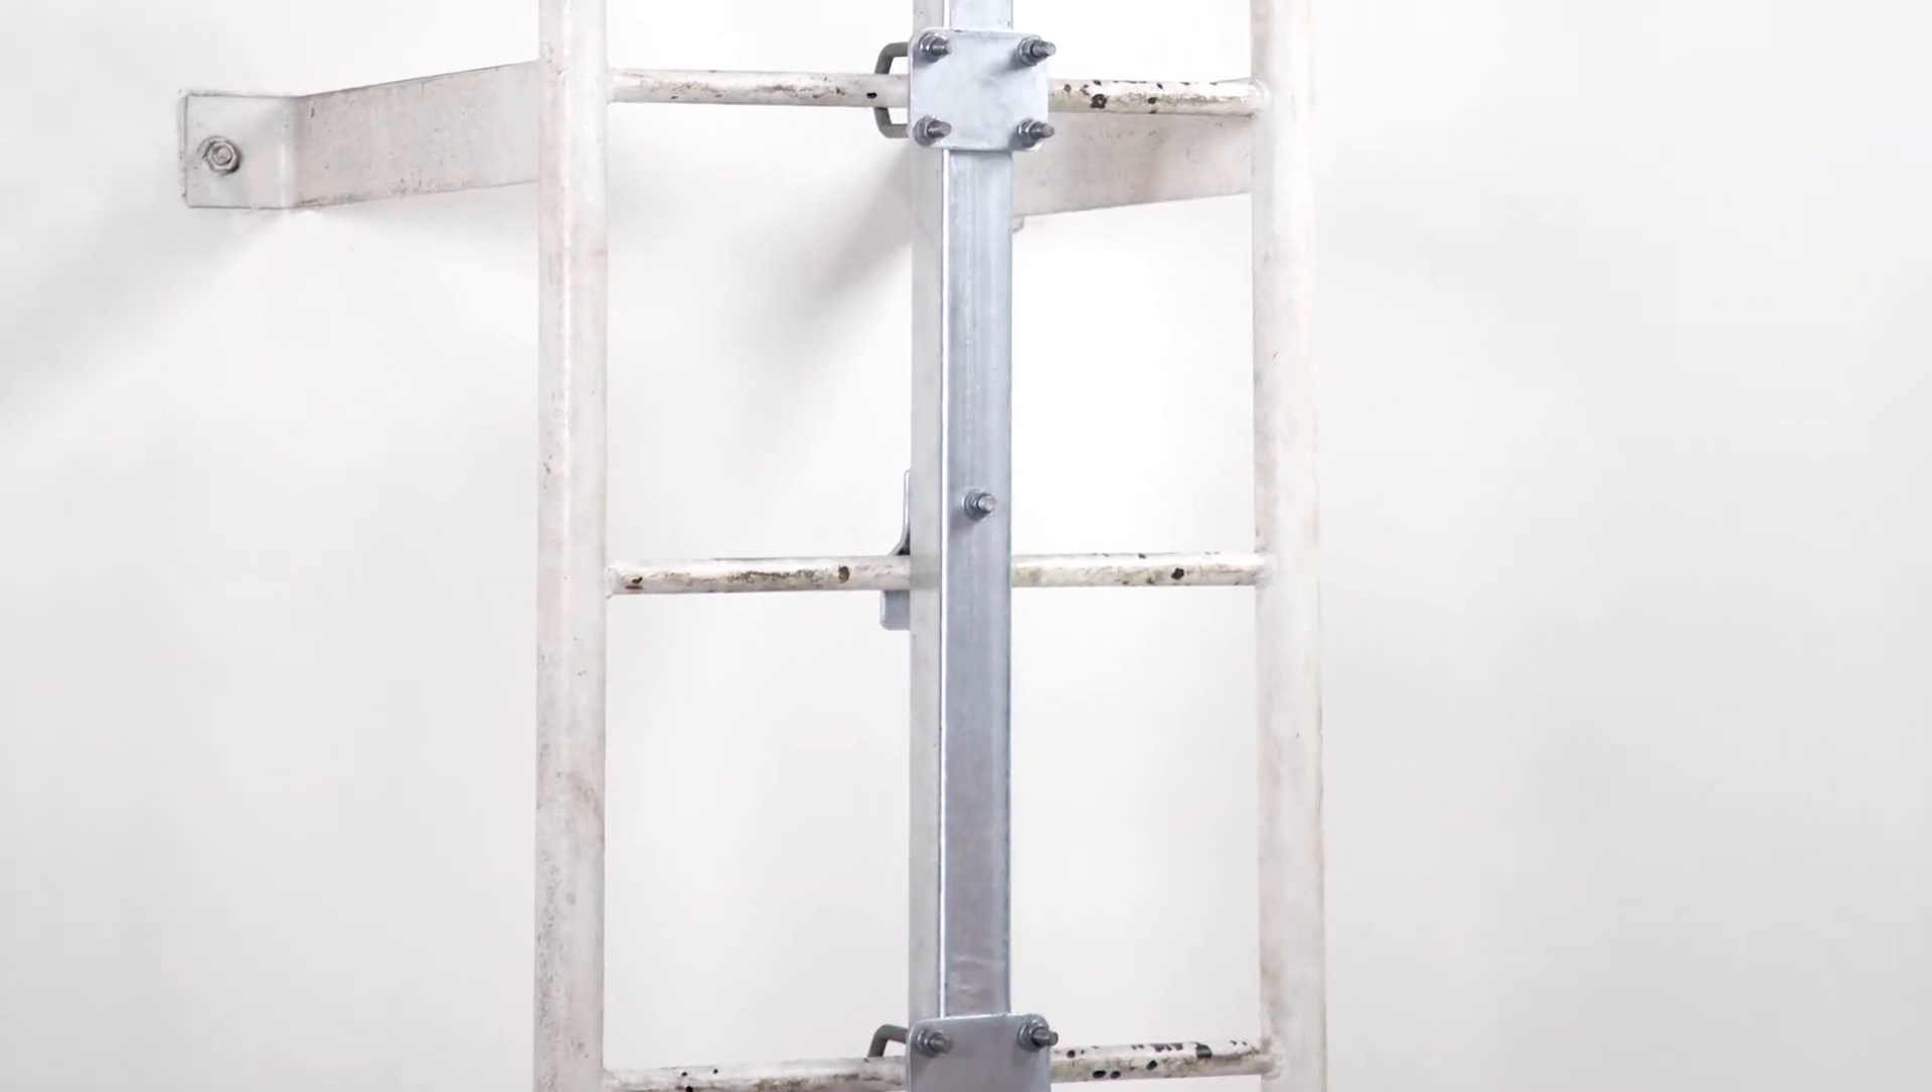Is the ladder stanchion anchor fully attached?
Yes.